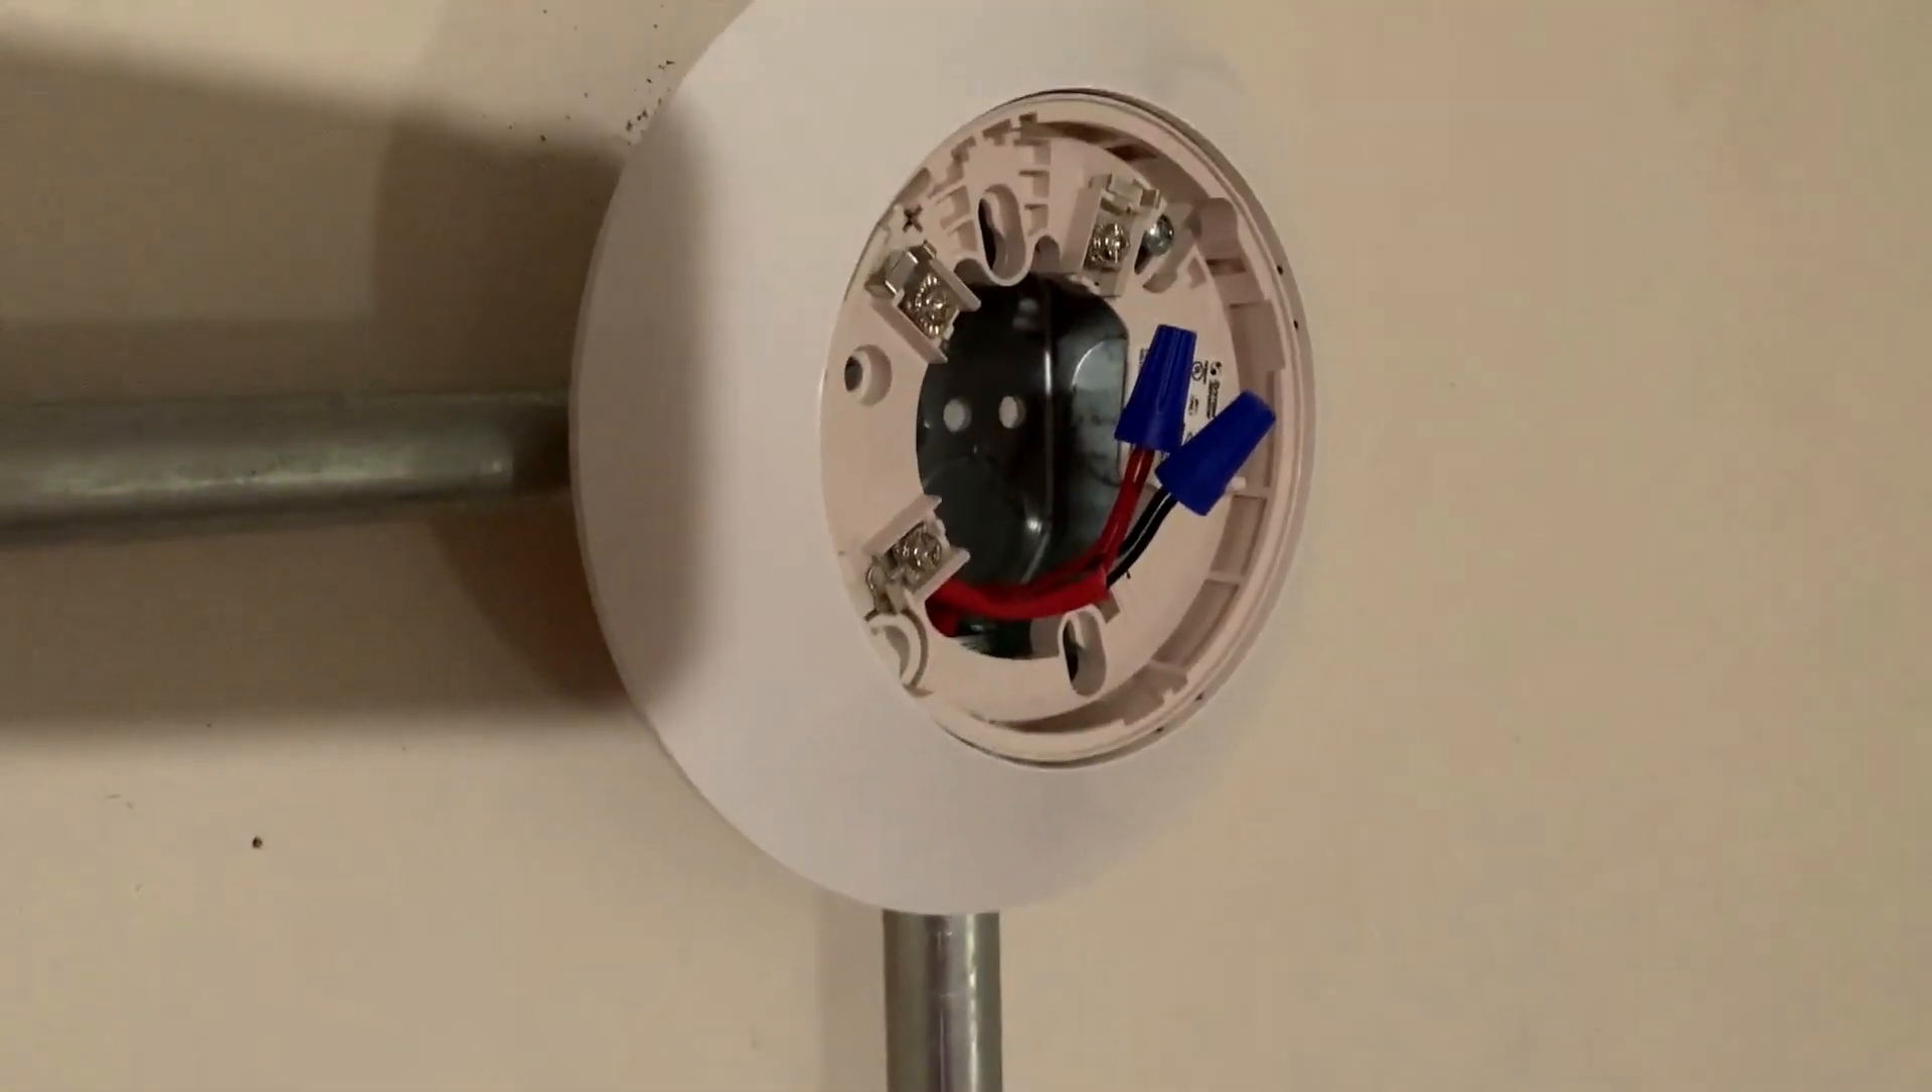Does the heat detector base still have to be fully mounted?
No.